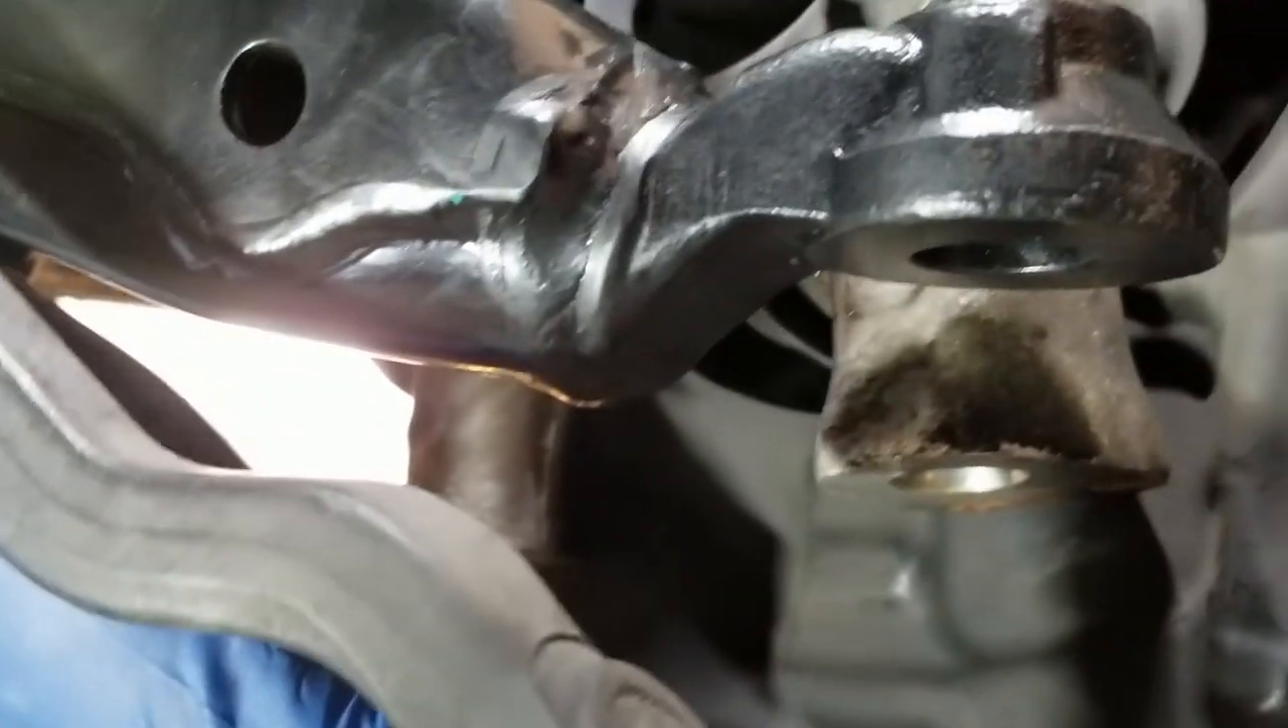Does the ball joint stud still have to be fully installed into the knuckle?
Yes.